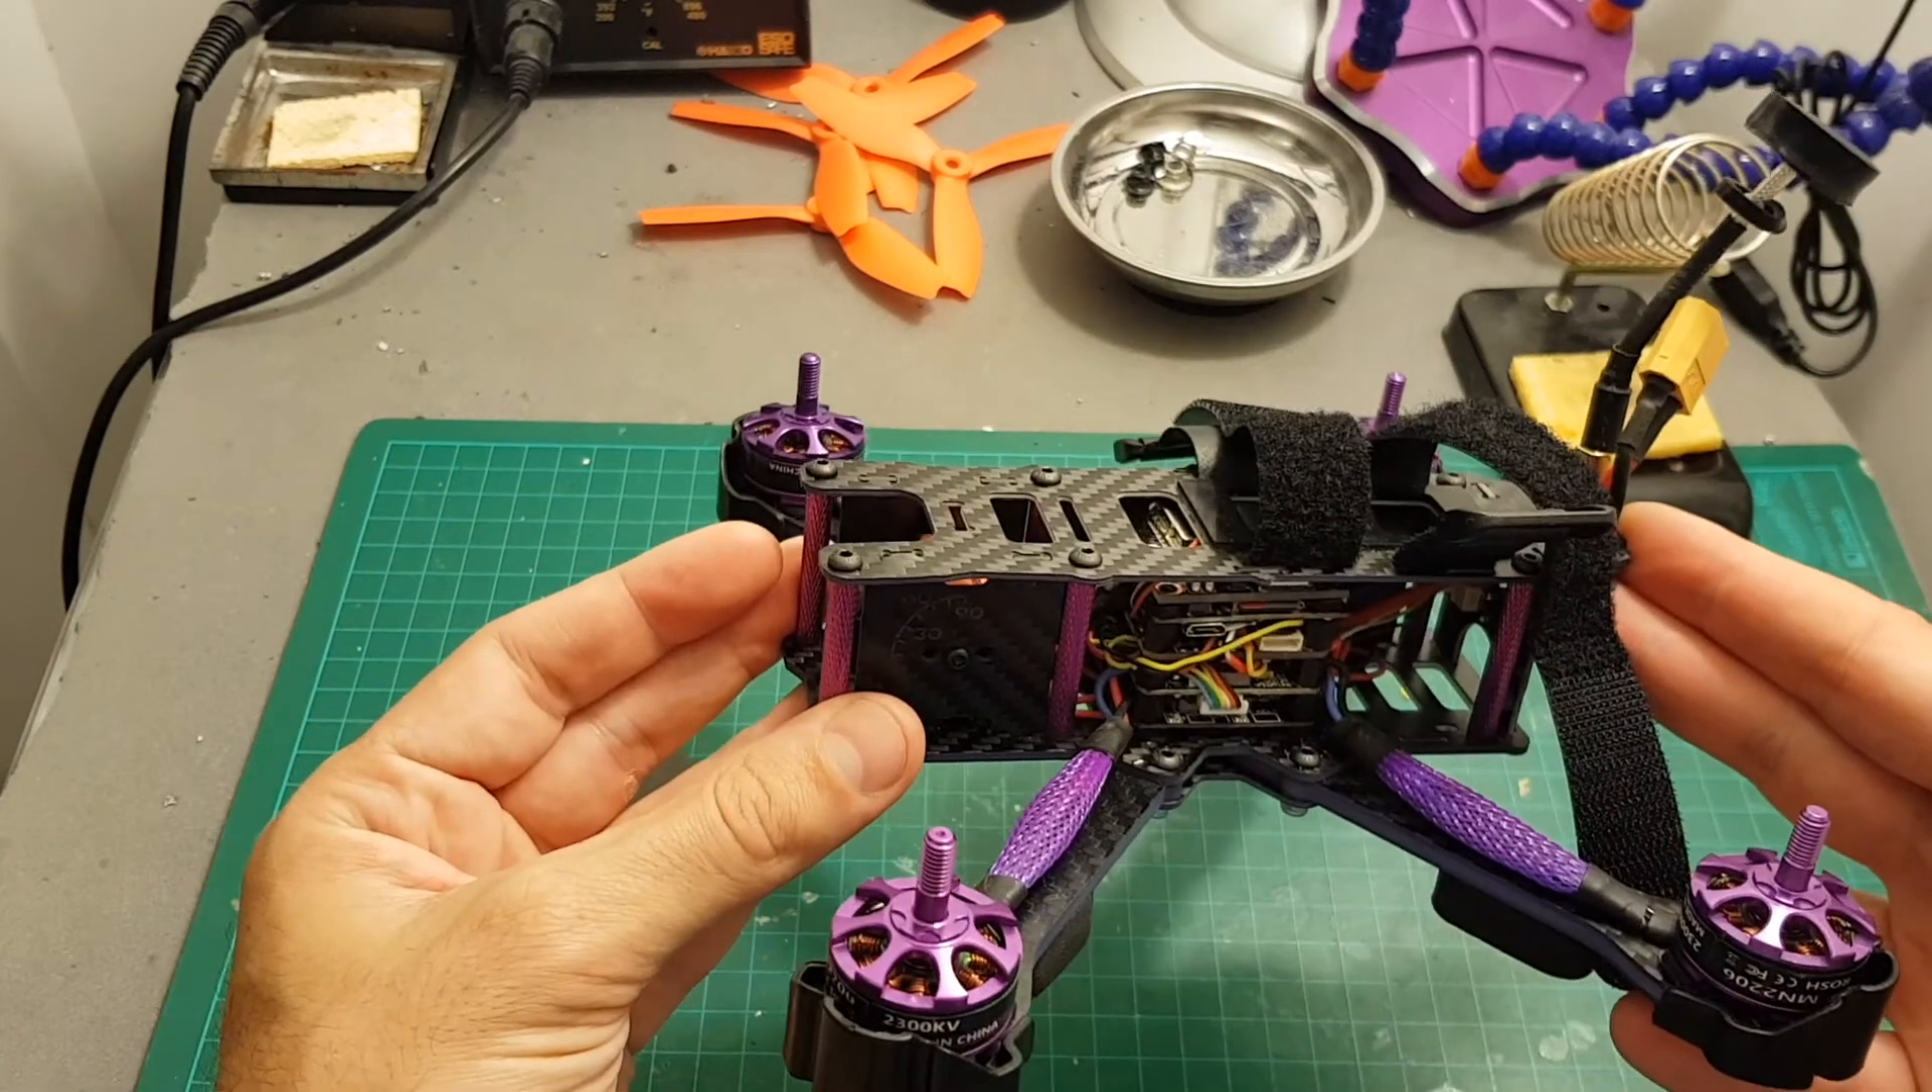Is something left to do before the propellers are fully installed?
Yes.